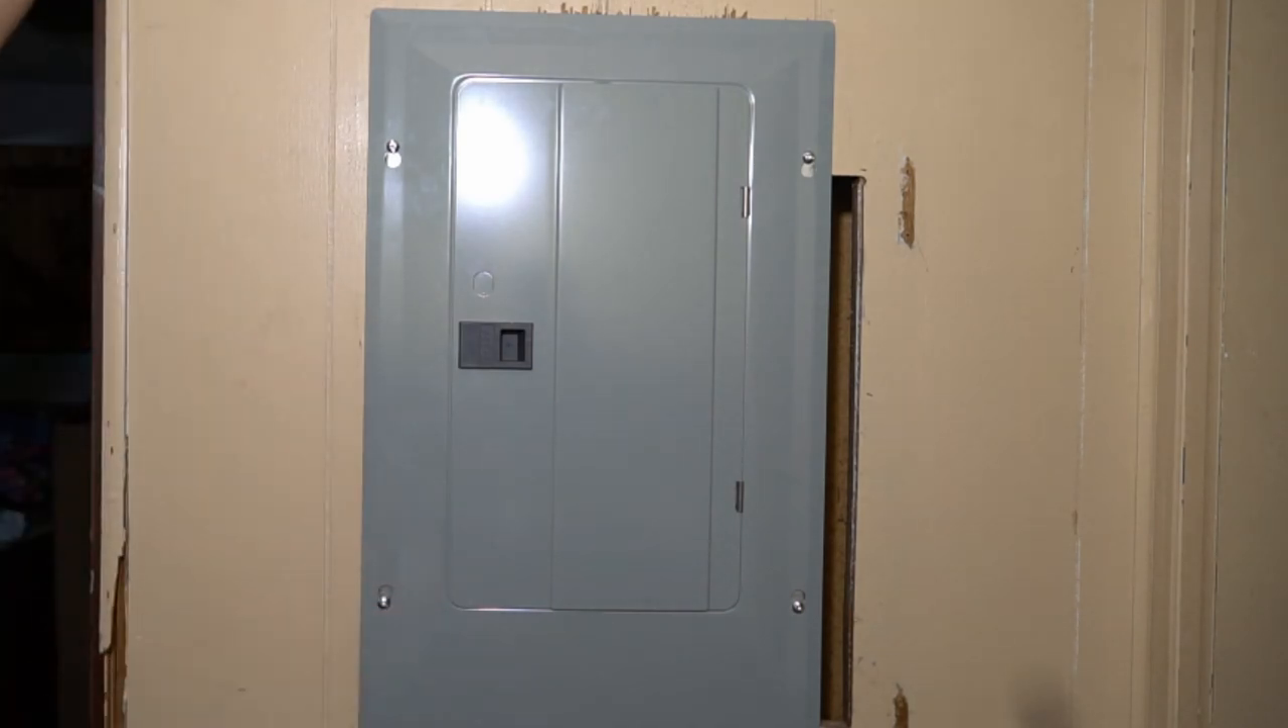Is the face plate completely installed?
Yes.